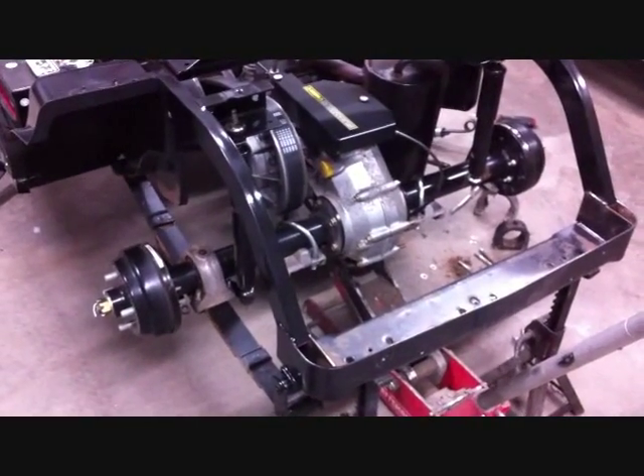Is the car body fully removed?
Yes.